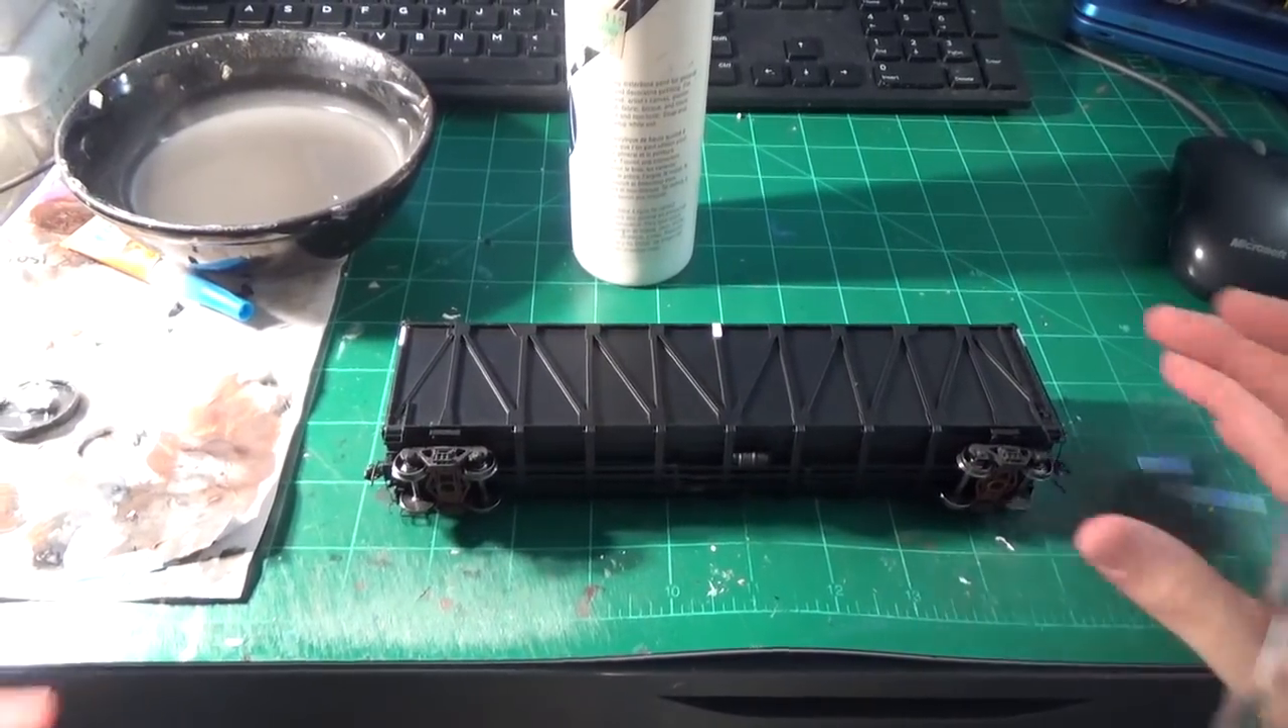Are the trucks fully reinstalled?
Yes.